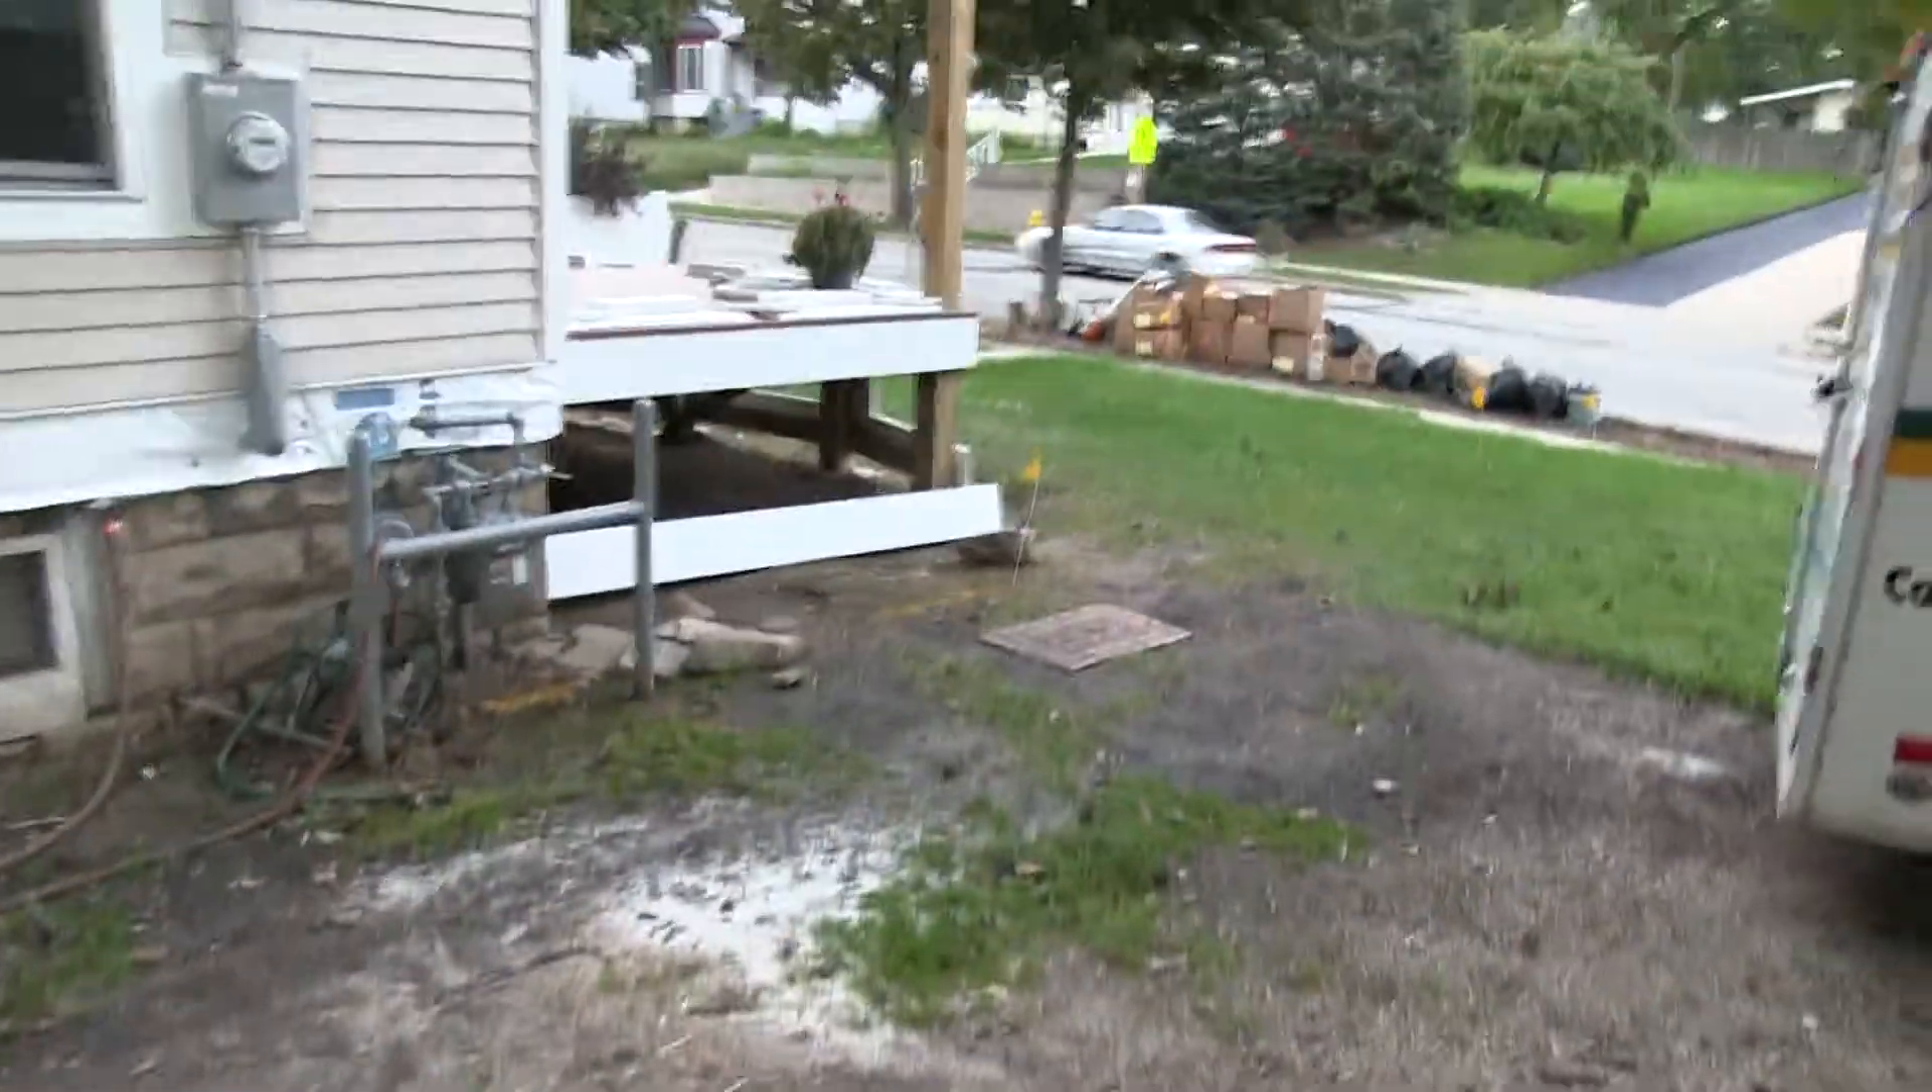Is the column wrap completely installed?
No.